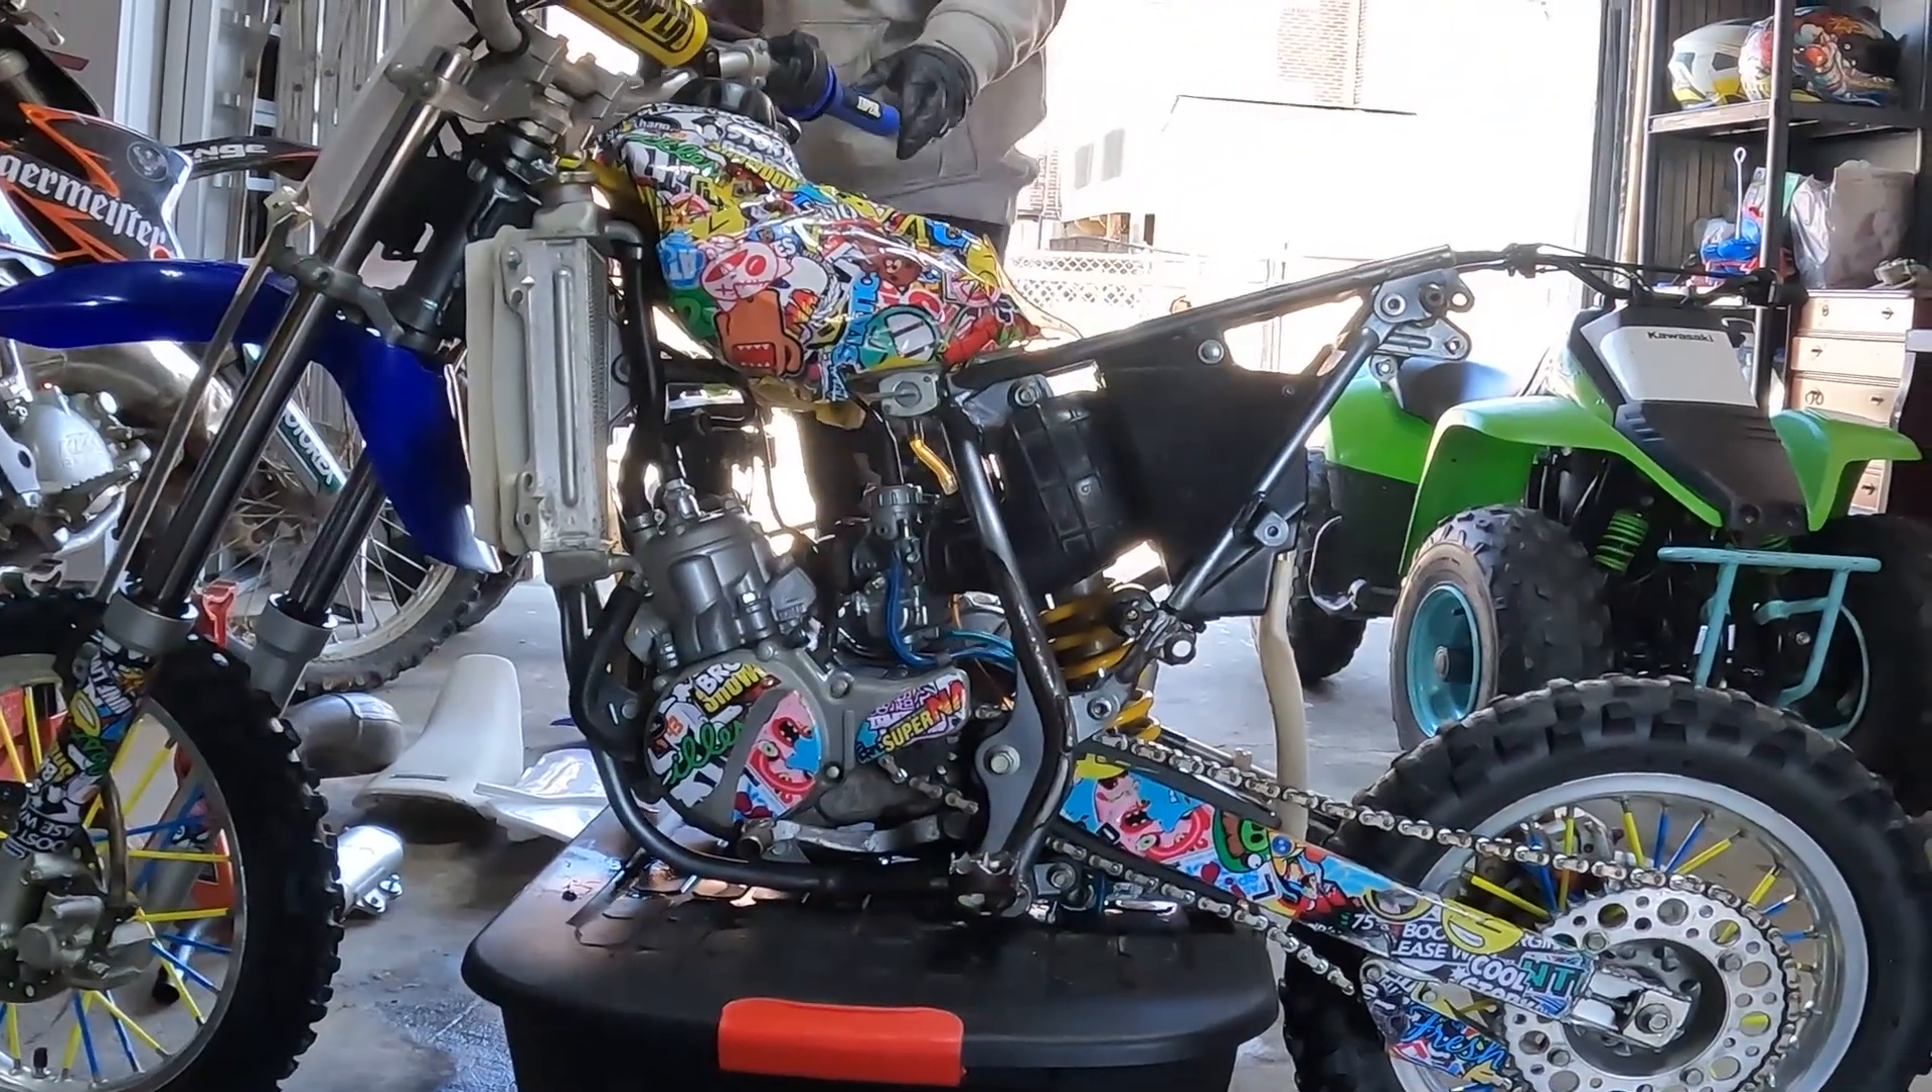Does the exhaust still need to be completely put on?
Yes.